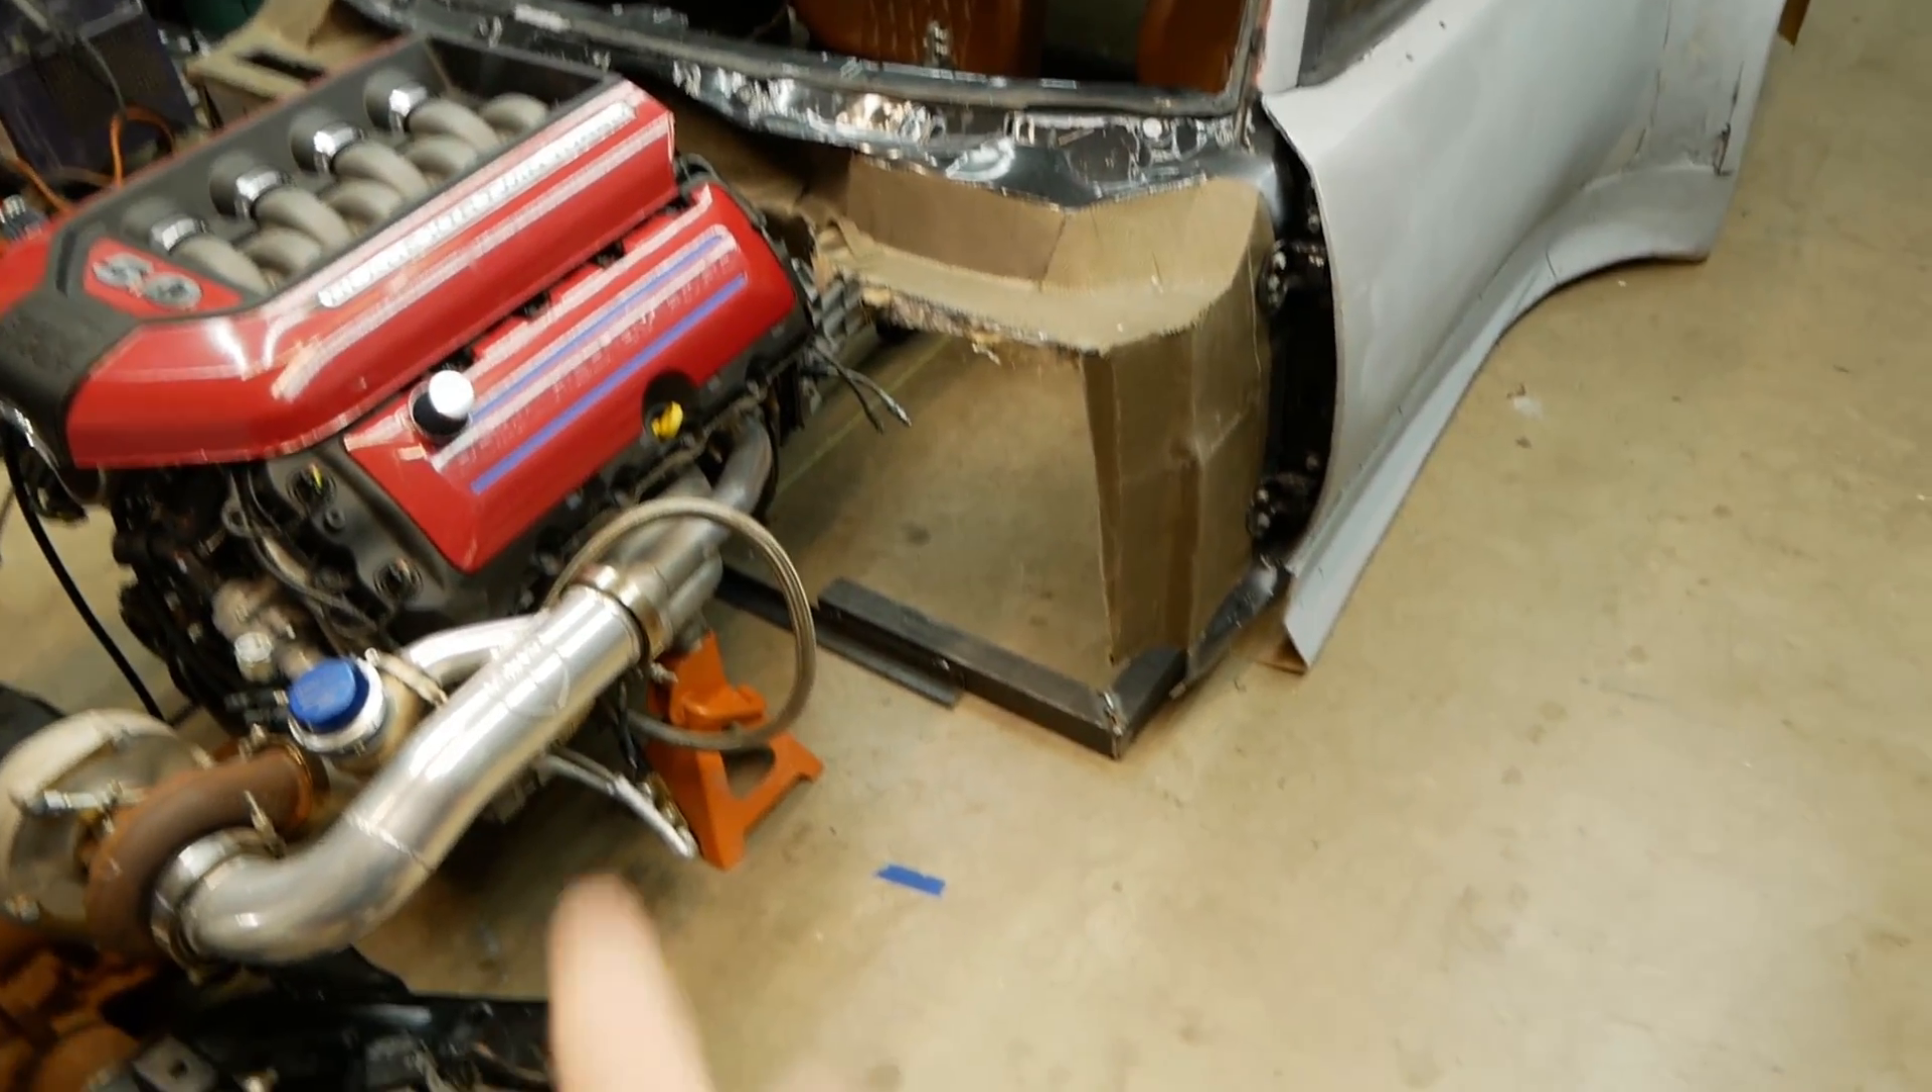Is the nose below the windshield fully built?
No.